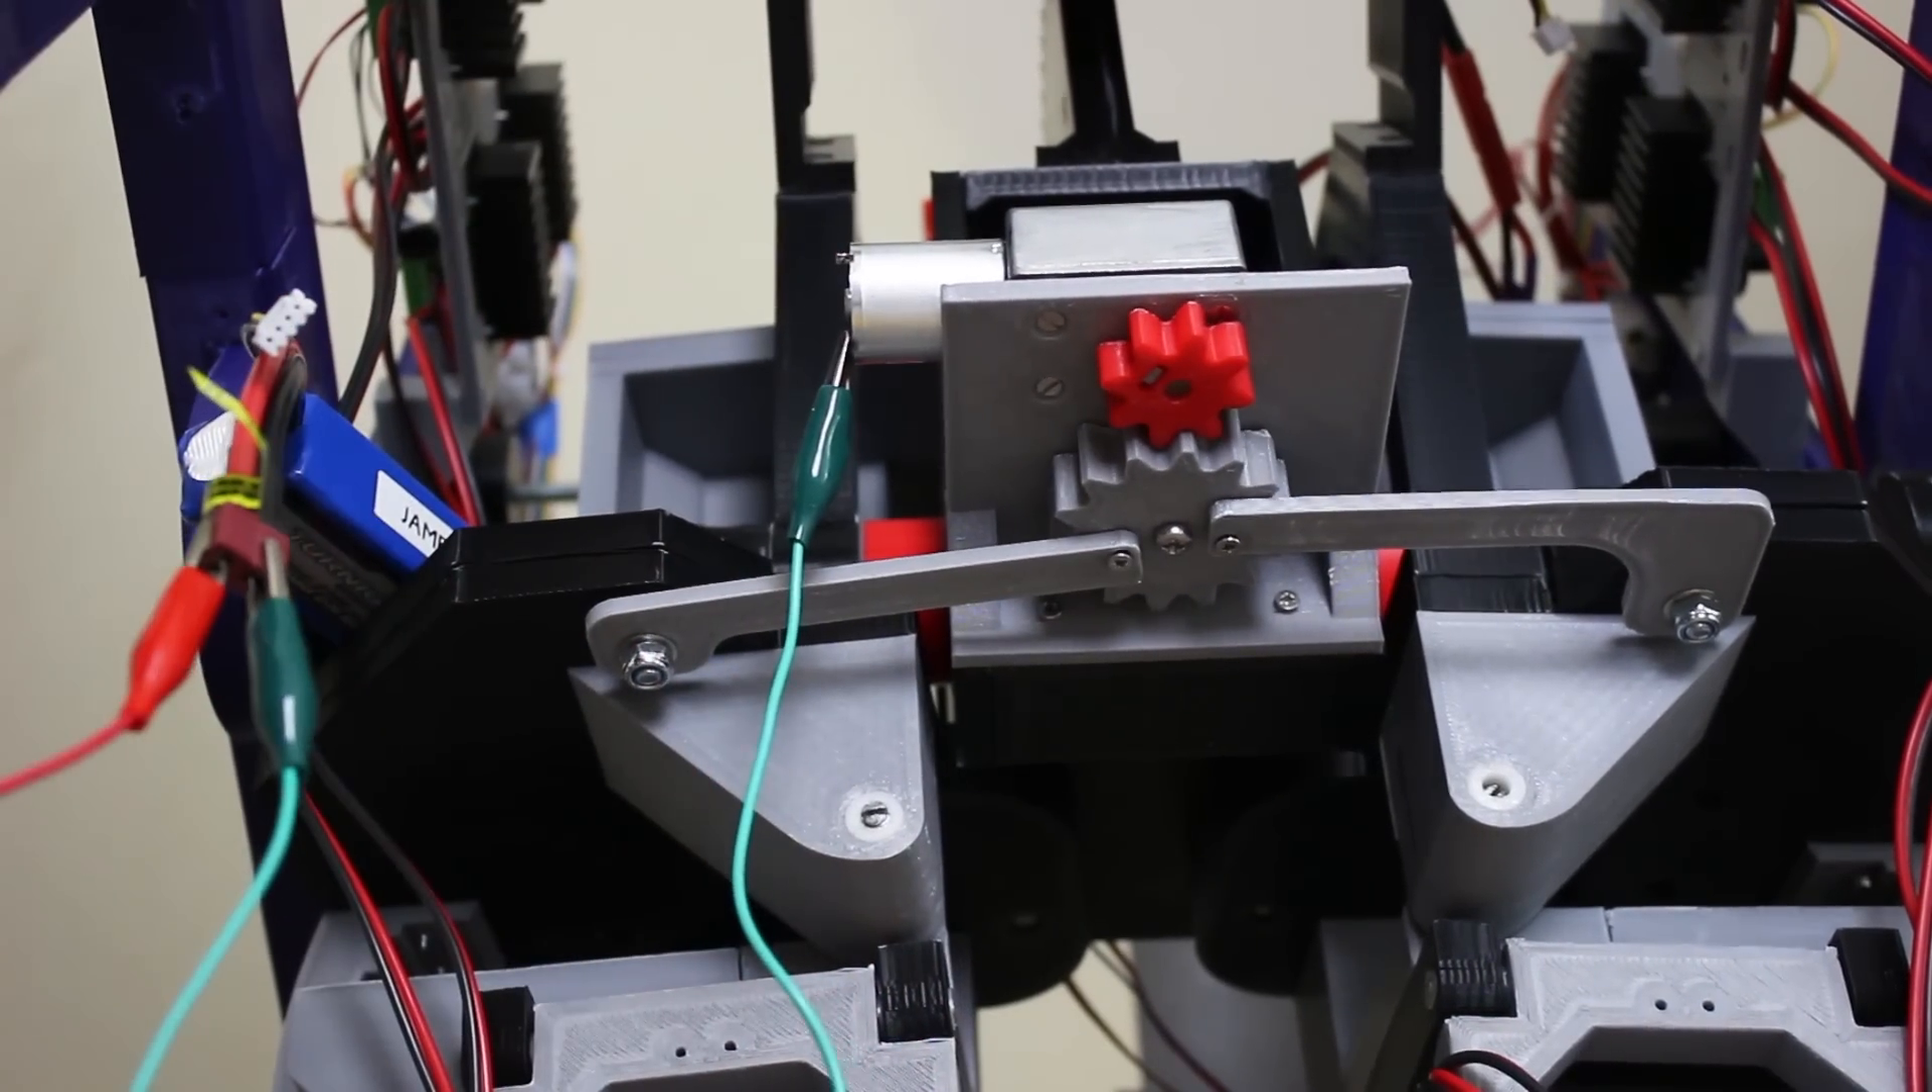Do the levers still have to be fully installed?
No.